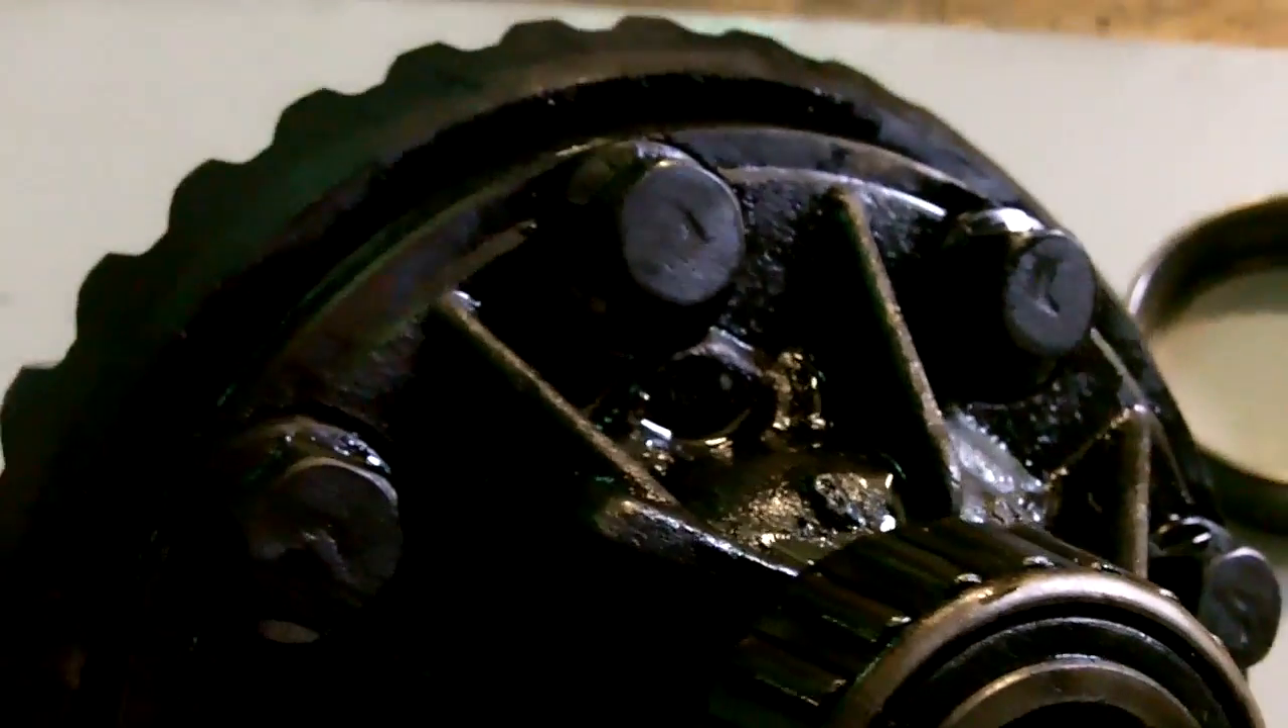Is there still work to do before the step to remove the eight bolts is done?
Yes.